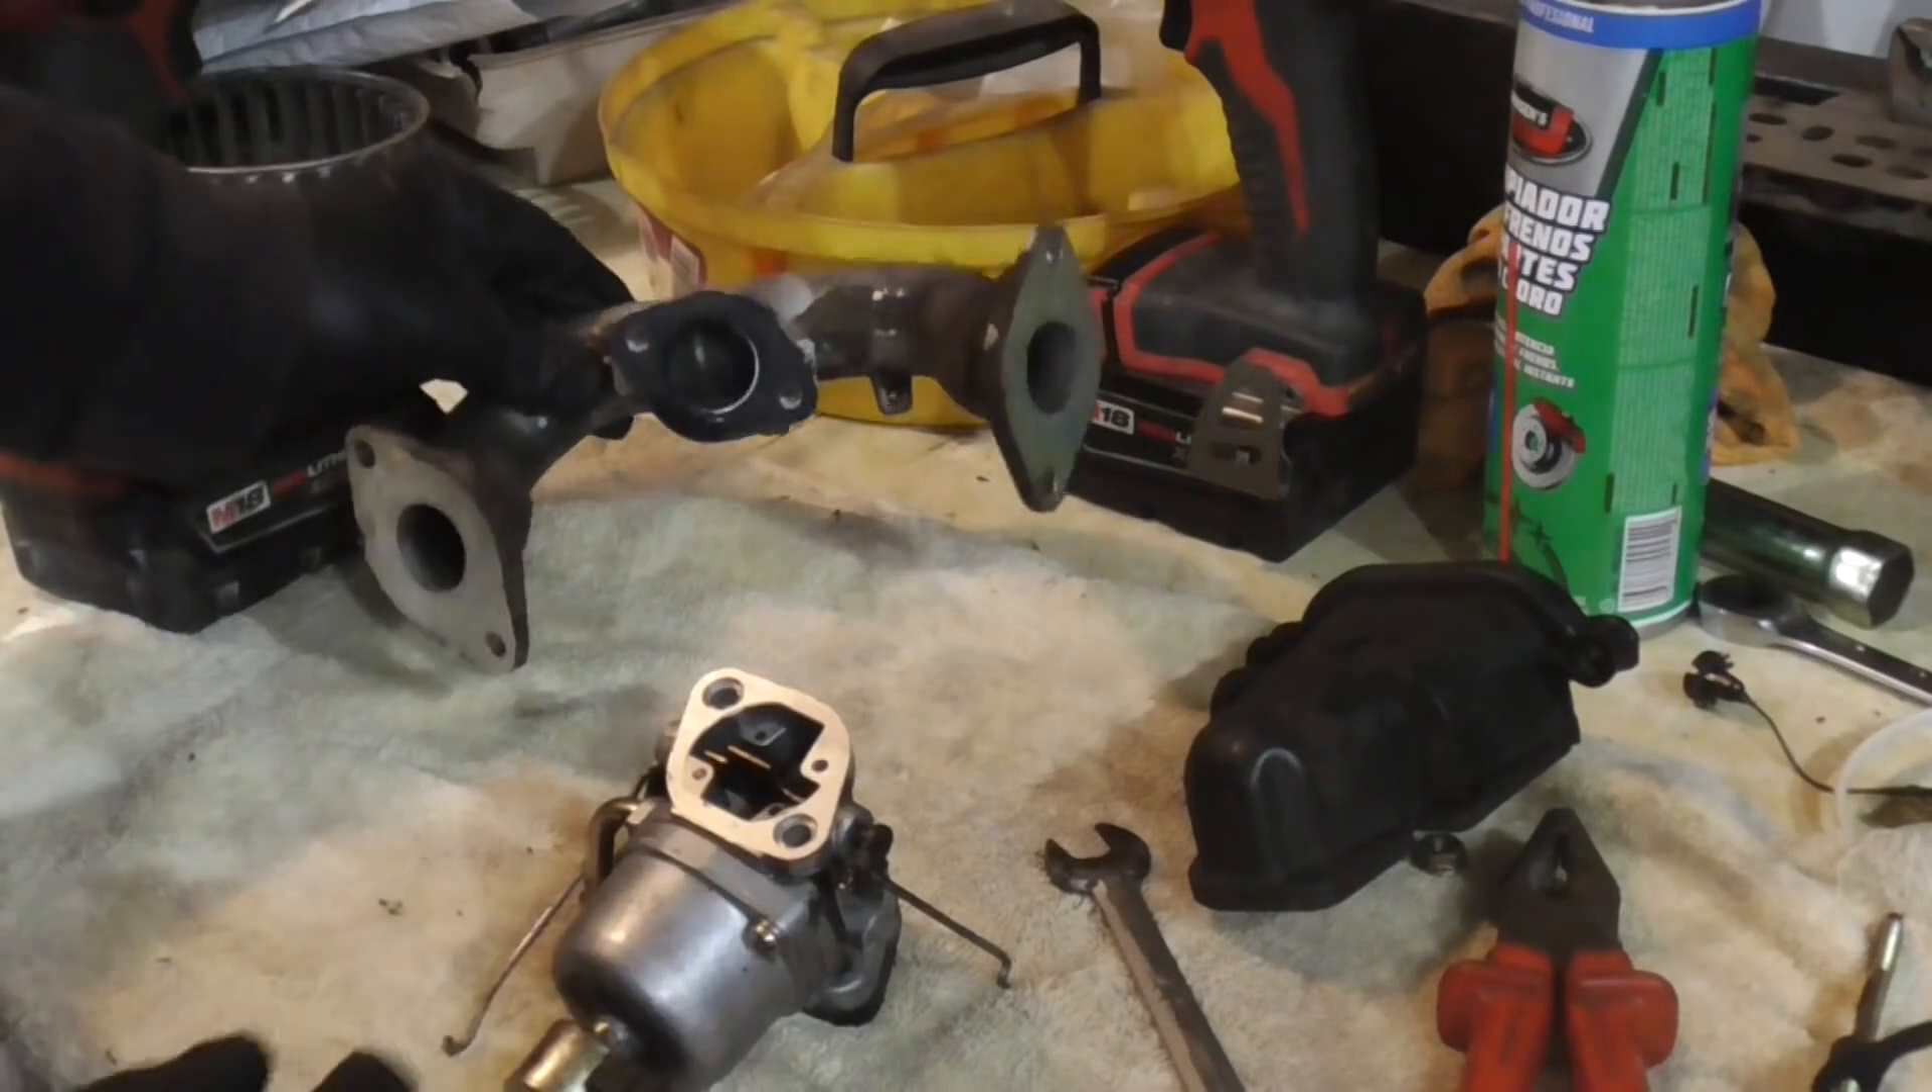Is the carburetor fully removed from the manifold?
Yes.